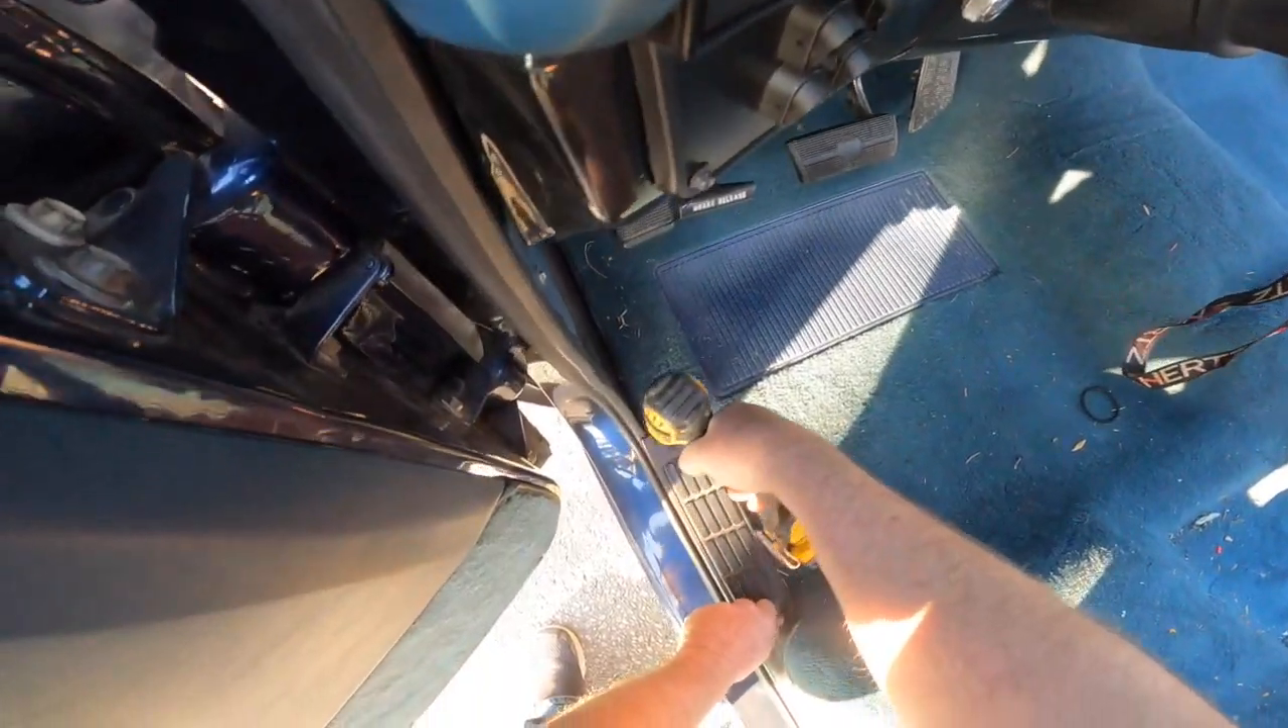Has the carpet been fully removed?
No.